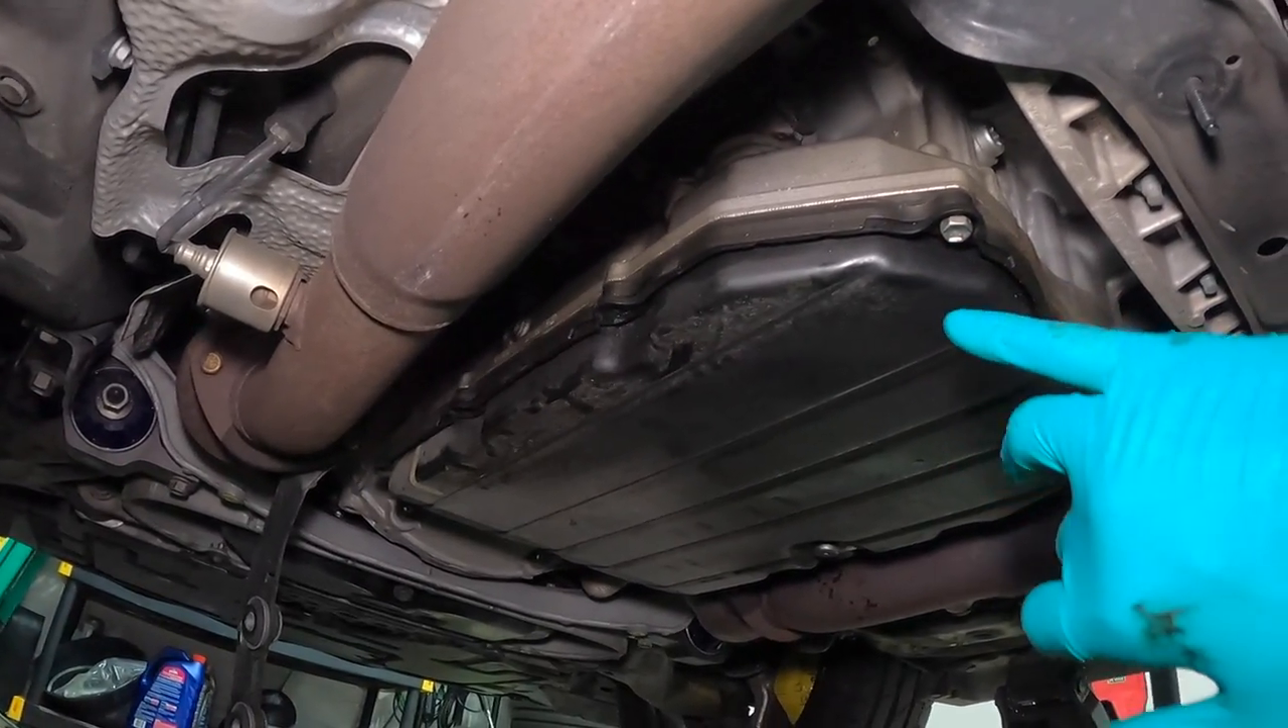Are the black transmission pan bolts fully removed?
No.